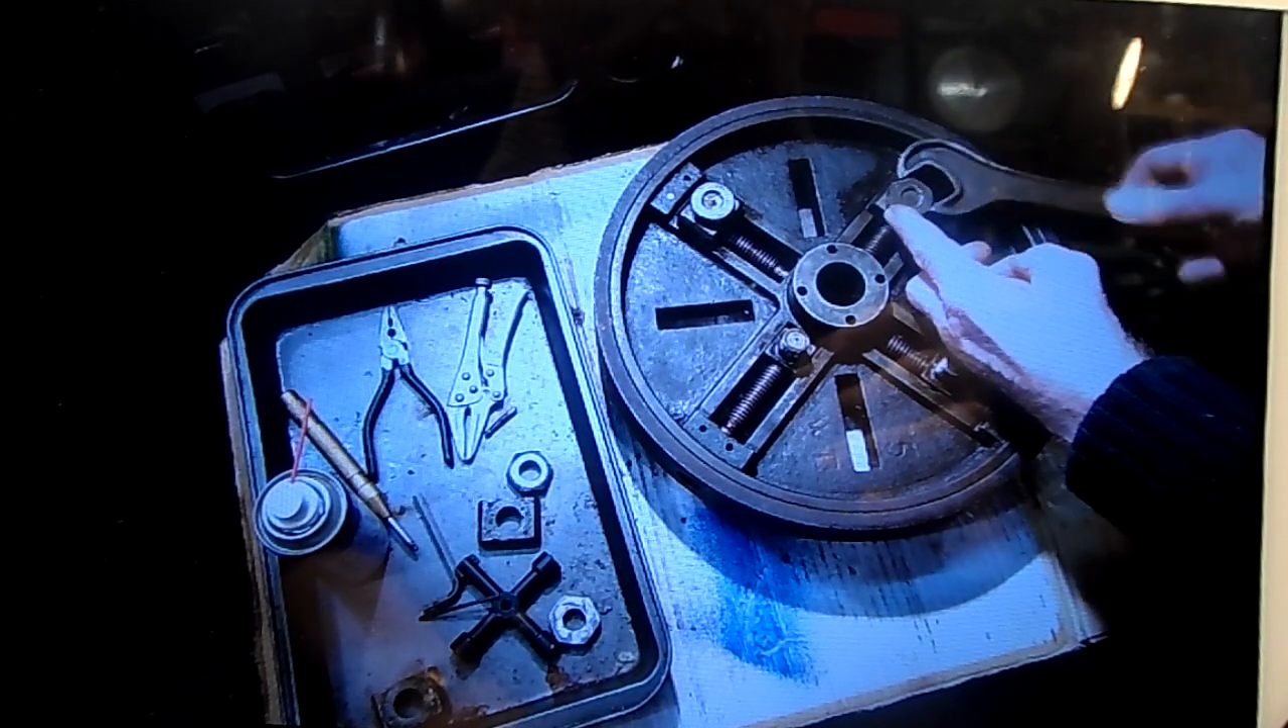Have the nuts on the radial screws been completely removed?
No.